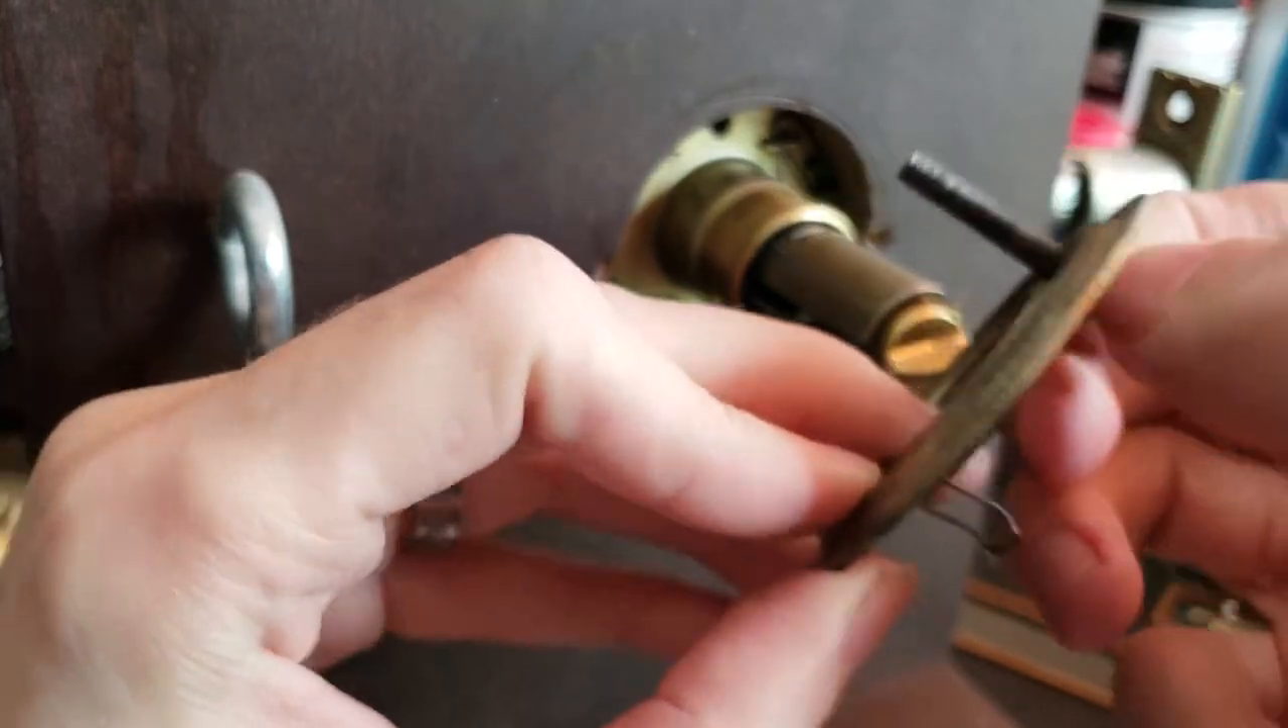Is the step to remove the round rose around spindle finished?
Yes.